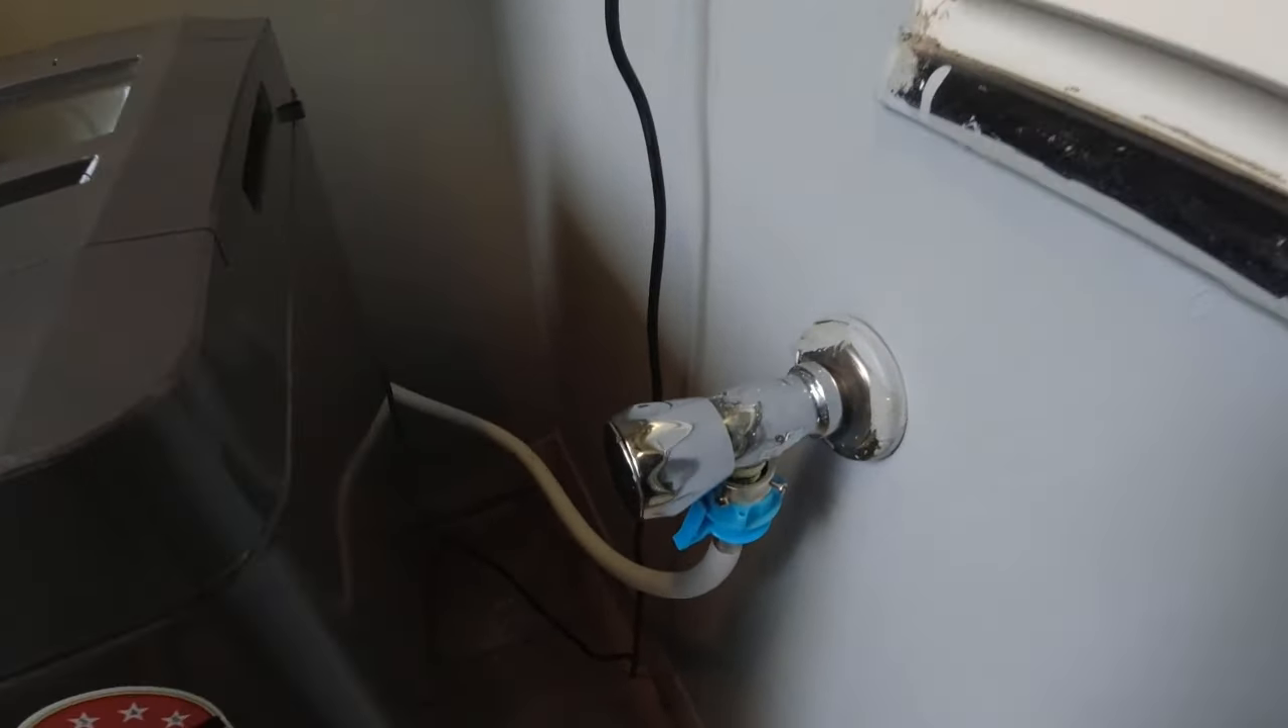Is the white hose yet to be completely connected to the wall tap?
No.